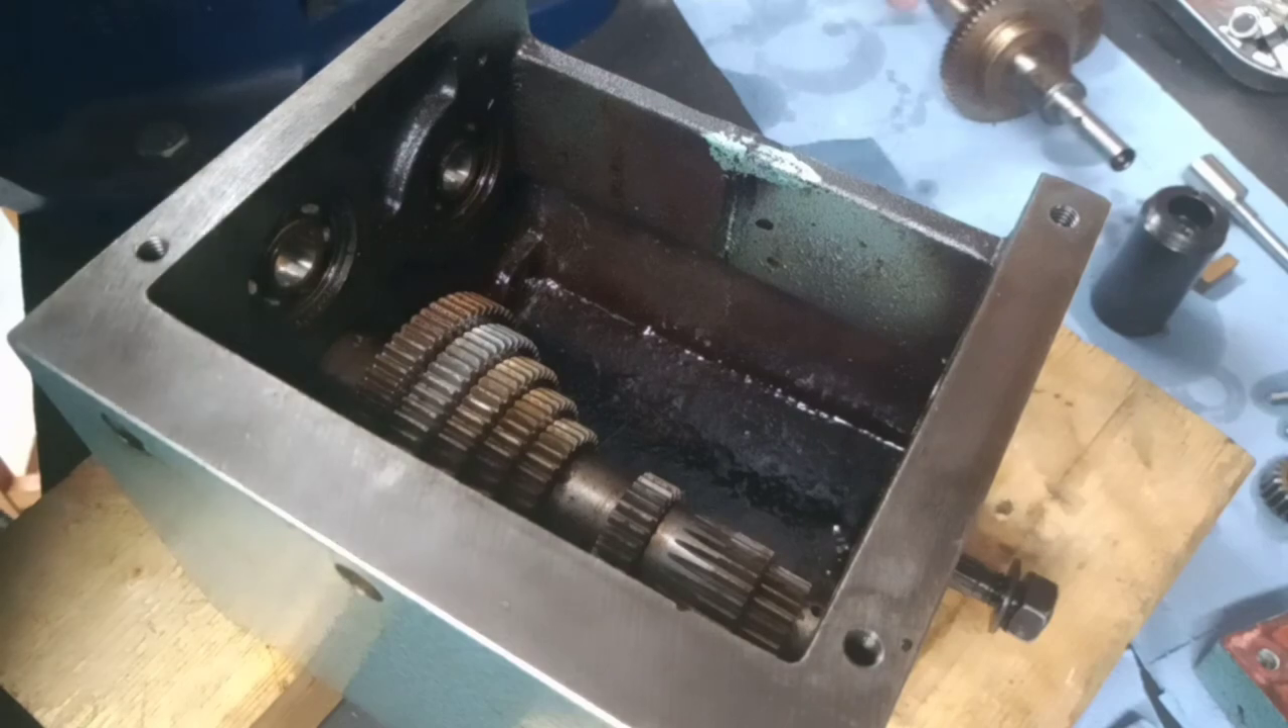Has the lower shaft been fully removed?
No.